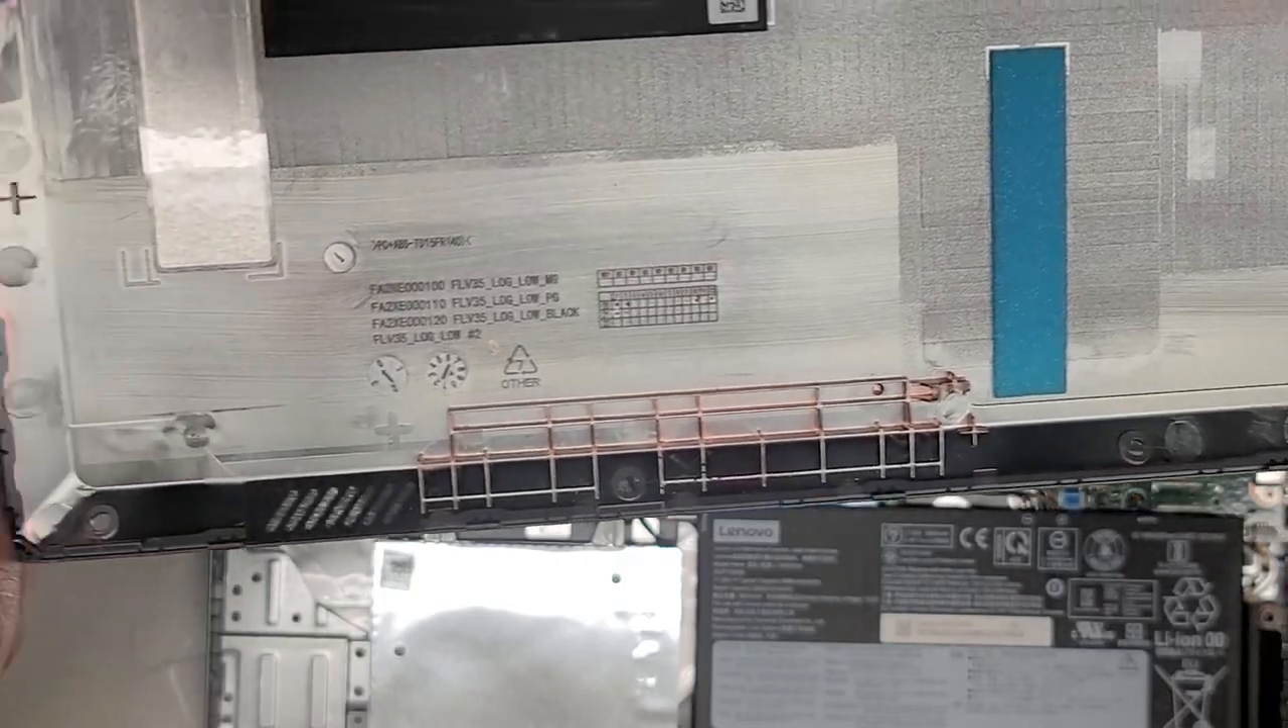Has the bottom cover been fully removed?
Yes.